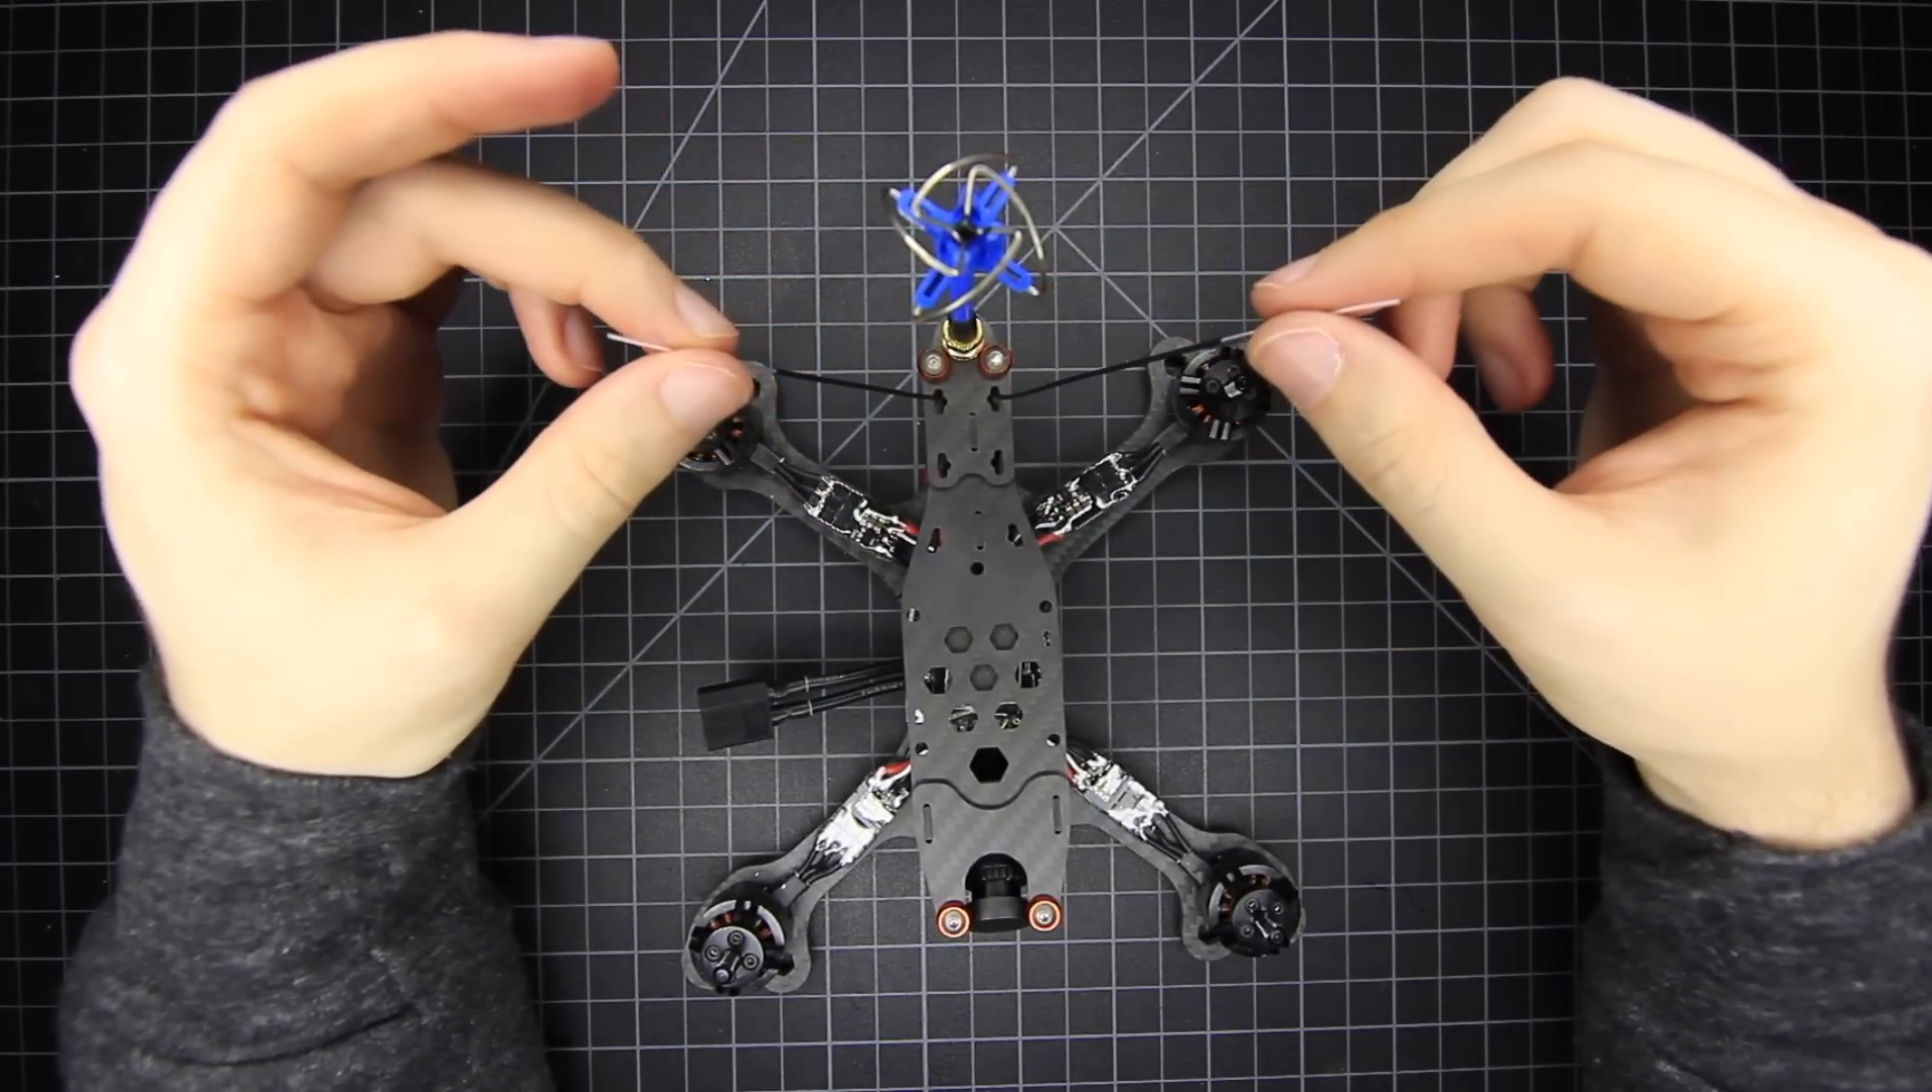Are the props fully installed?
No.